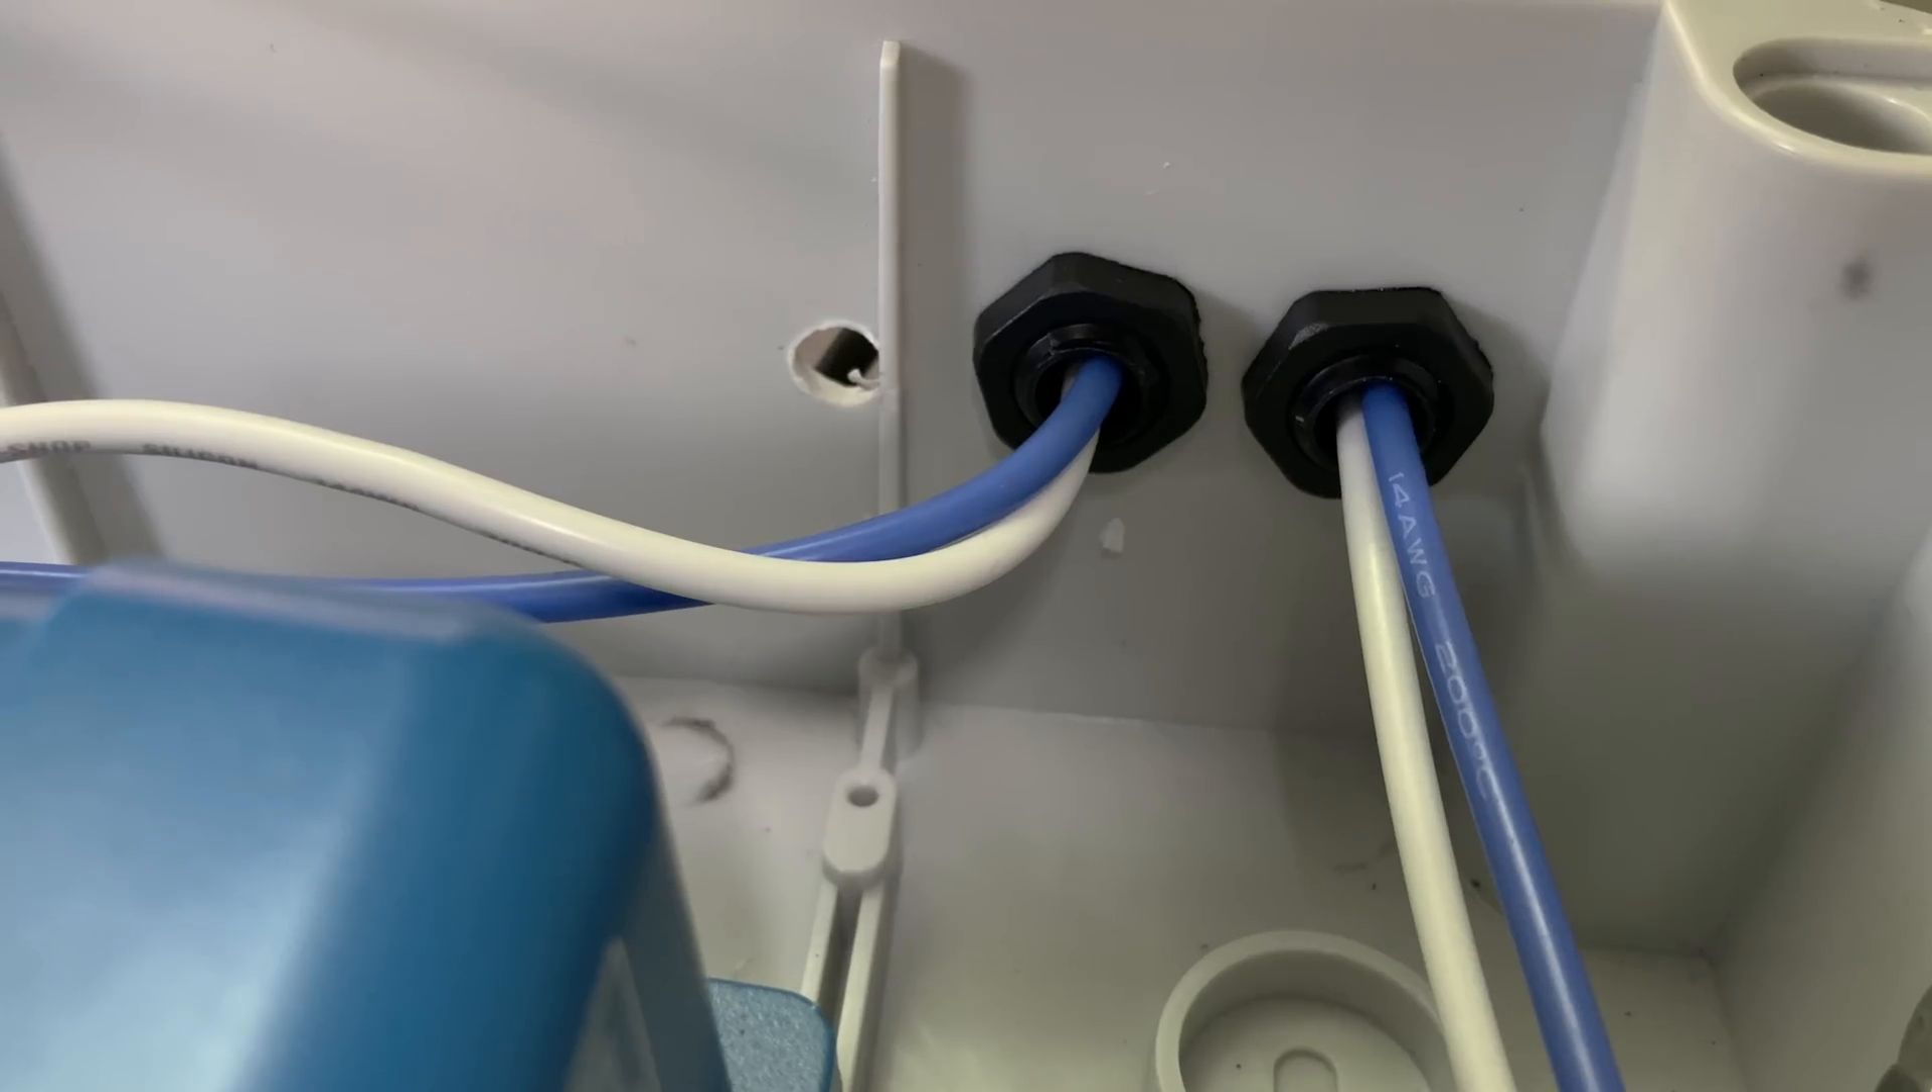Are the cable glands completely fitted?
Yes.